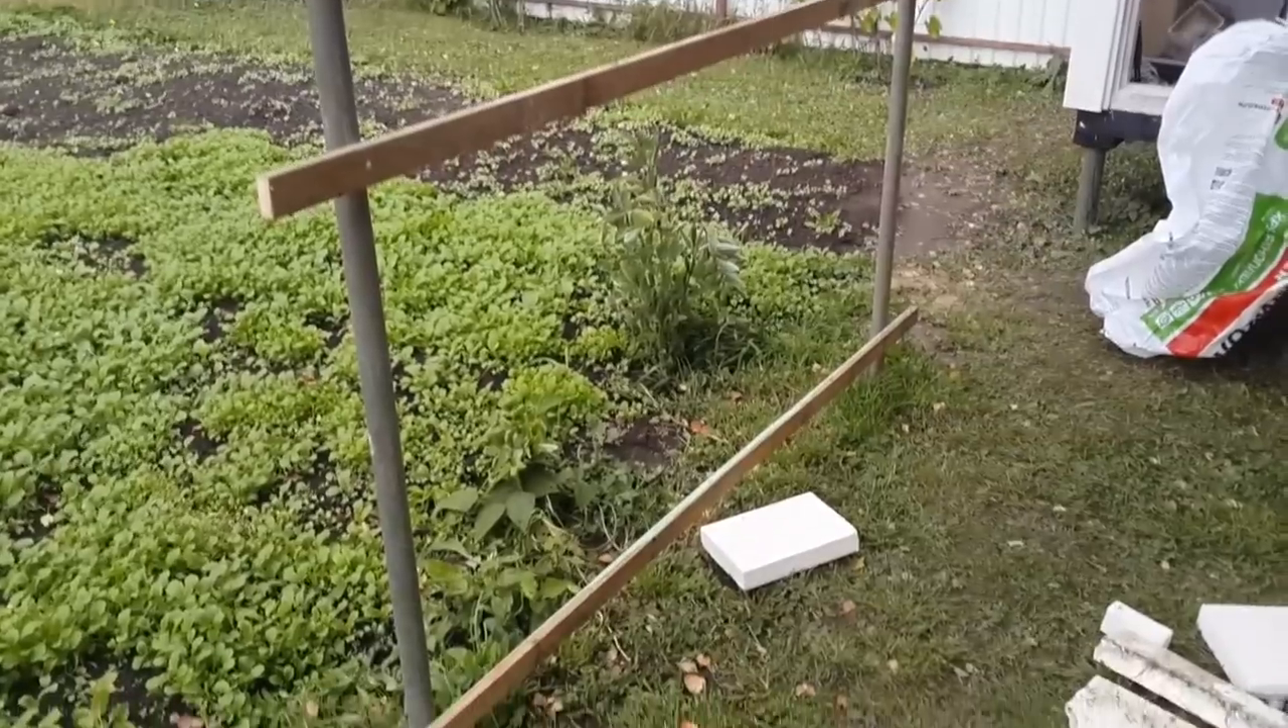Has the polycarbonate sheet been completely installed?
No.